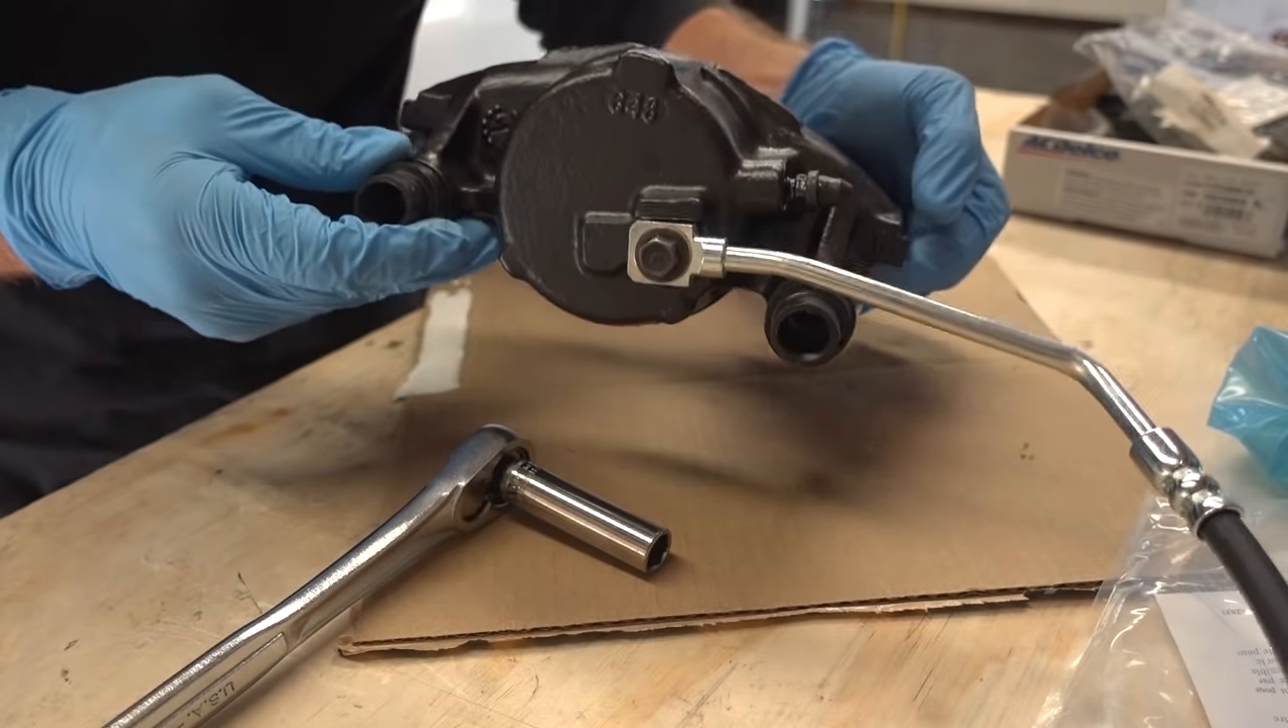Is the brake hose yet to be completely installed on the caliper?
No.